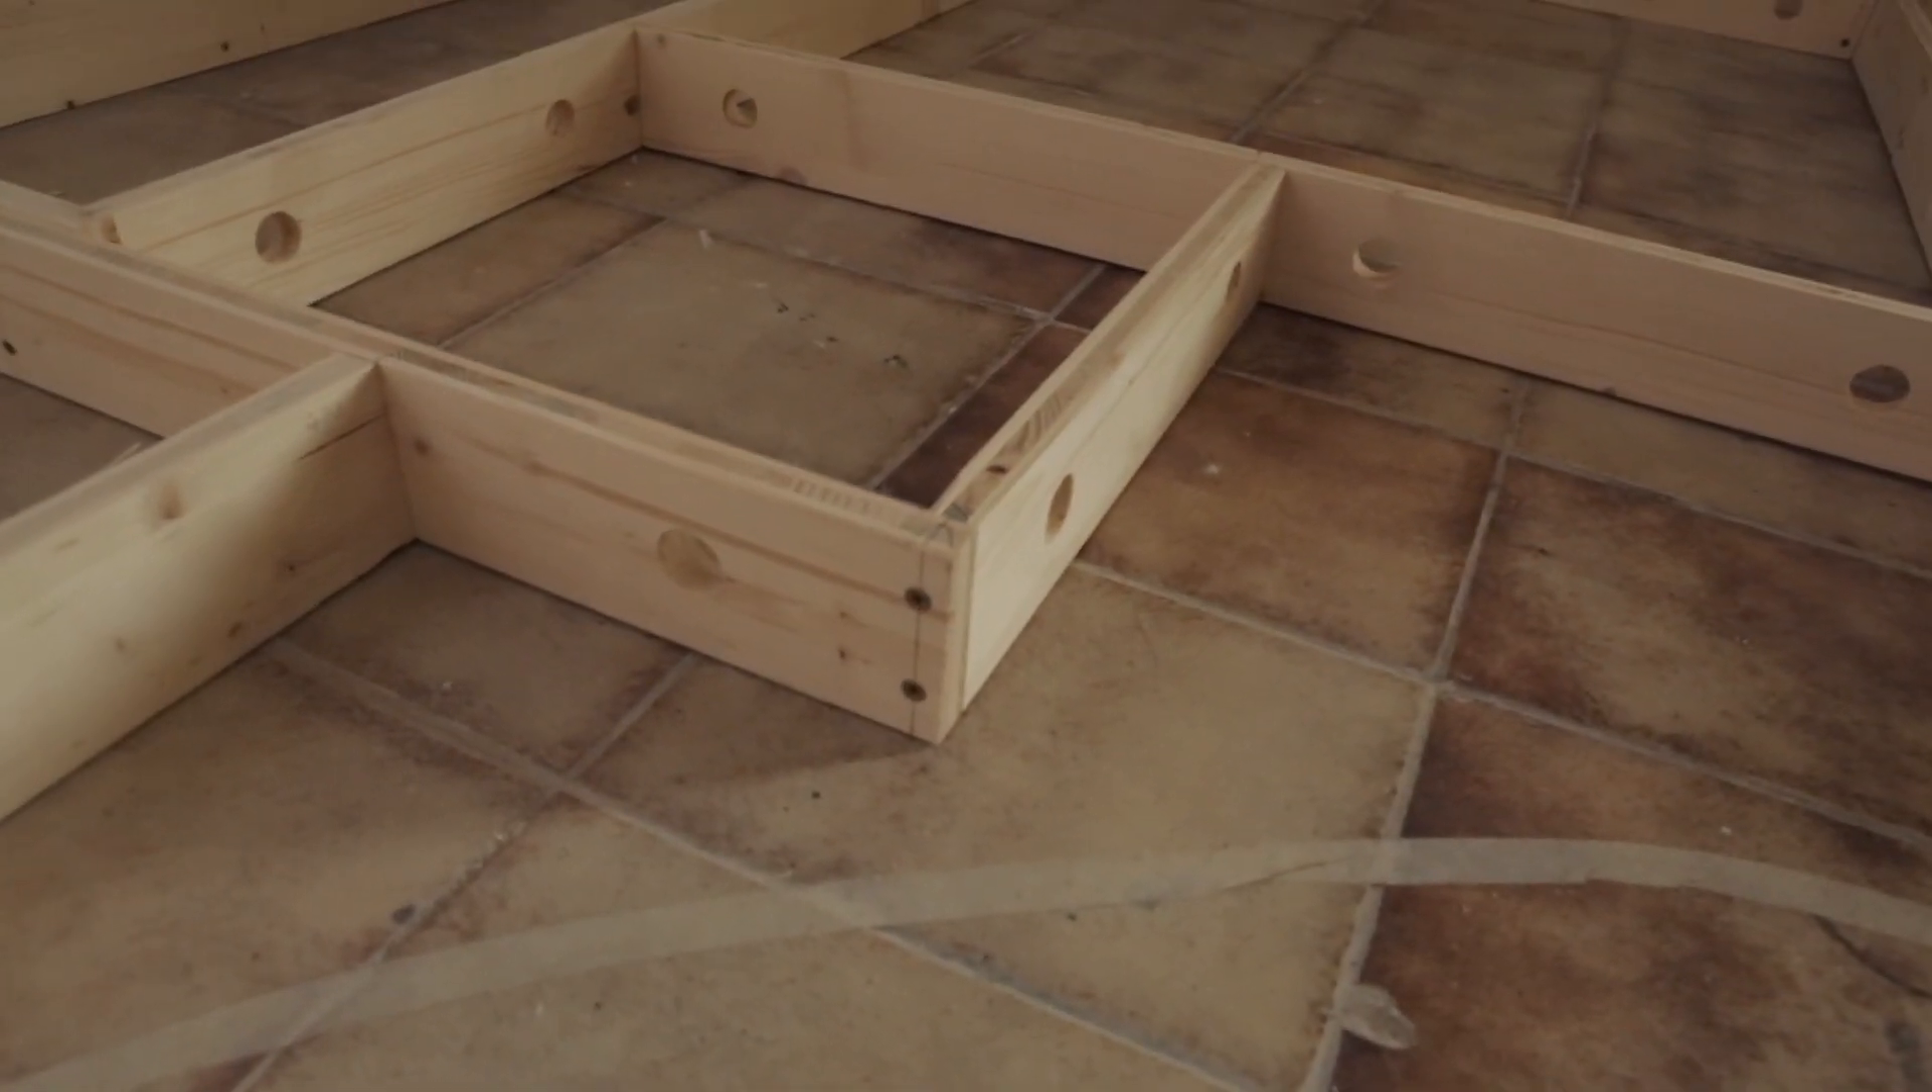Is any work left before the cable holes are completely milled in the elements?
No.